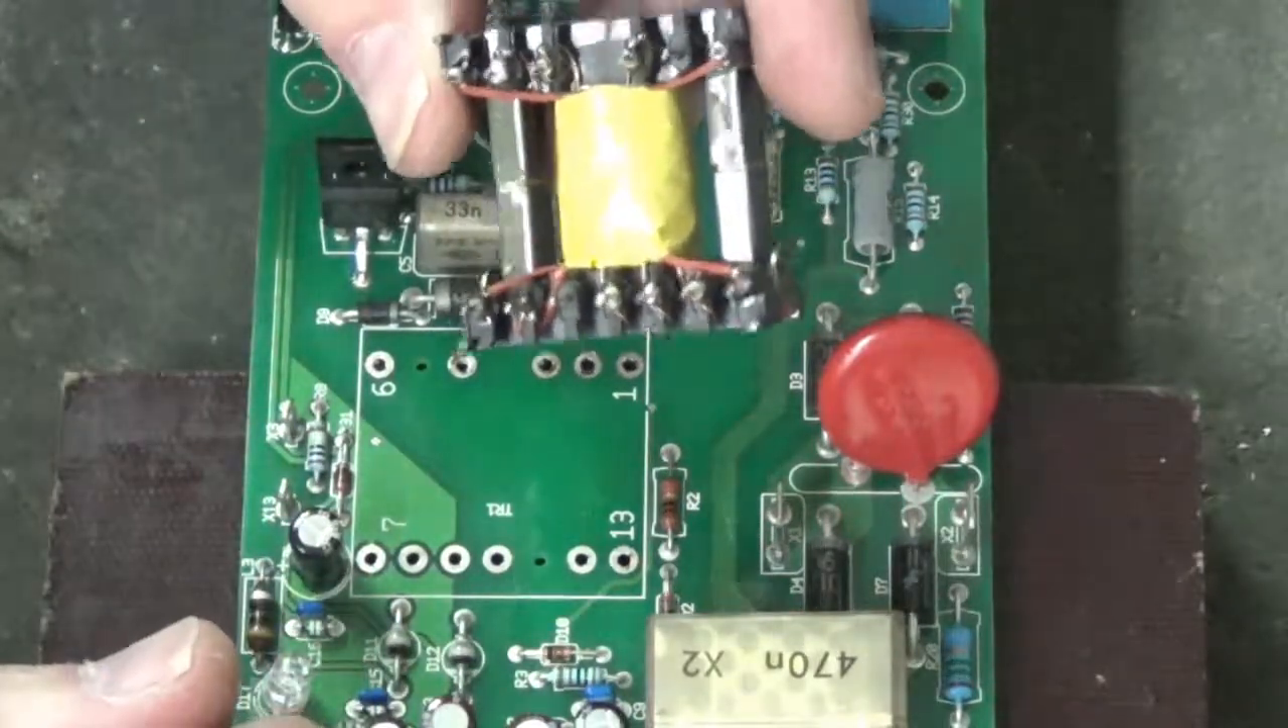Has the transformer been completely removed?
Yes.